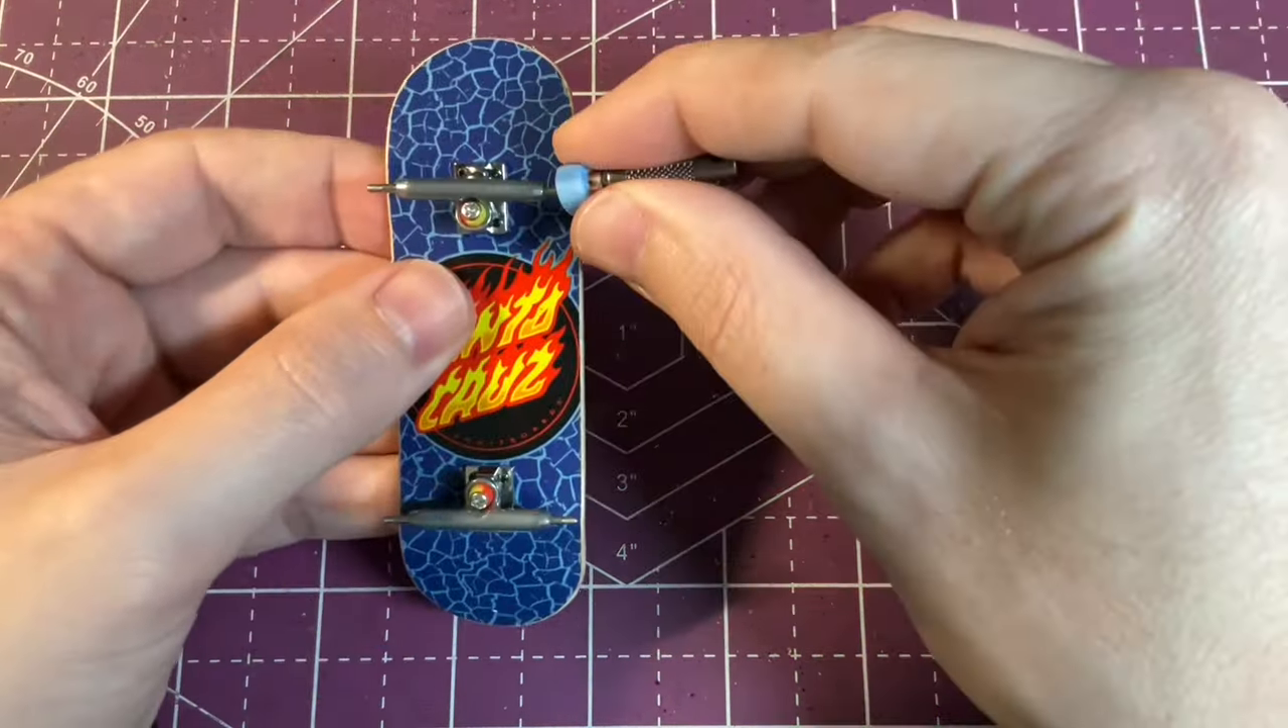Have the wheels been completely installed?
No.